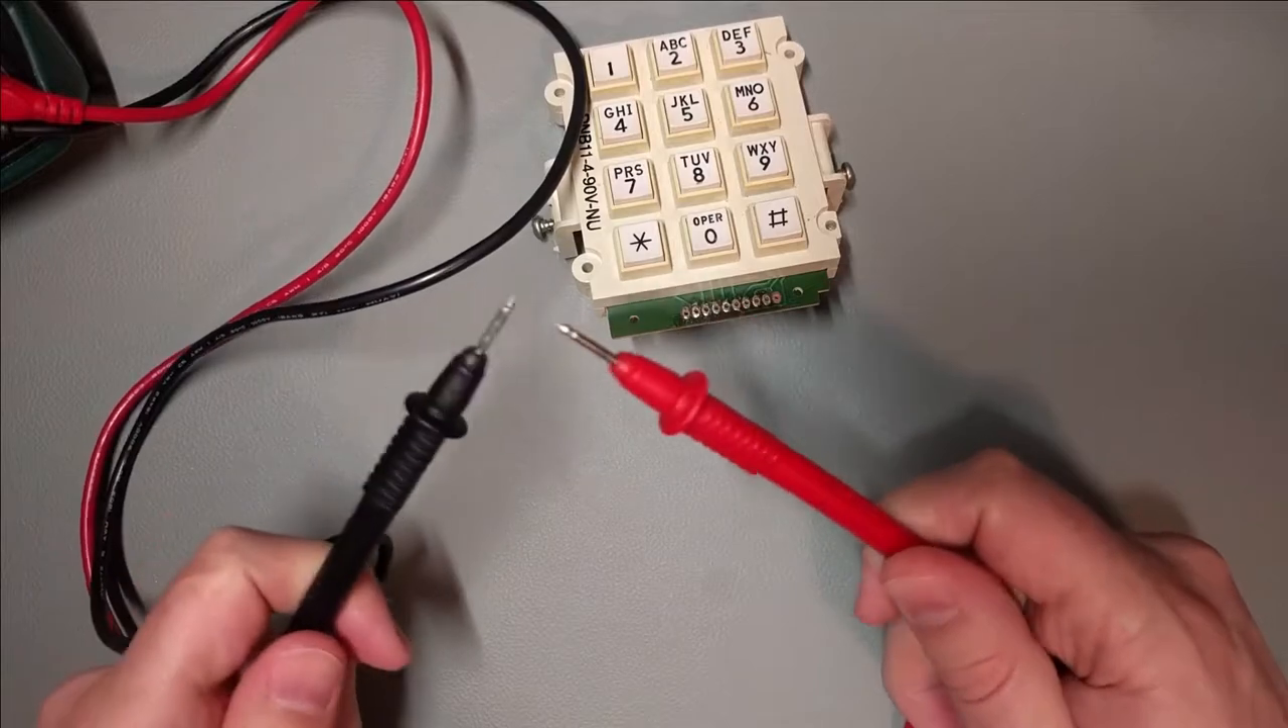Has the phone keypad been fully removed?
Yes.